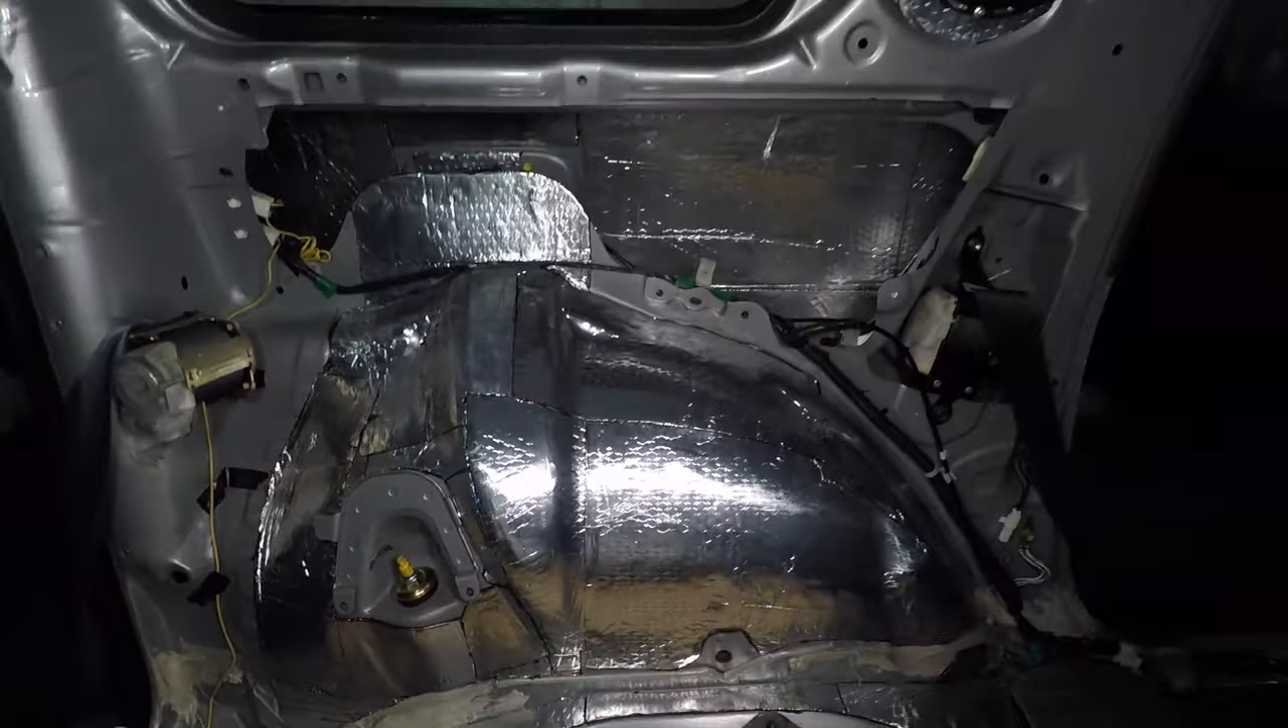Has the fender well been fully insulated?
Yes.